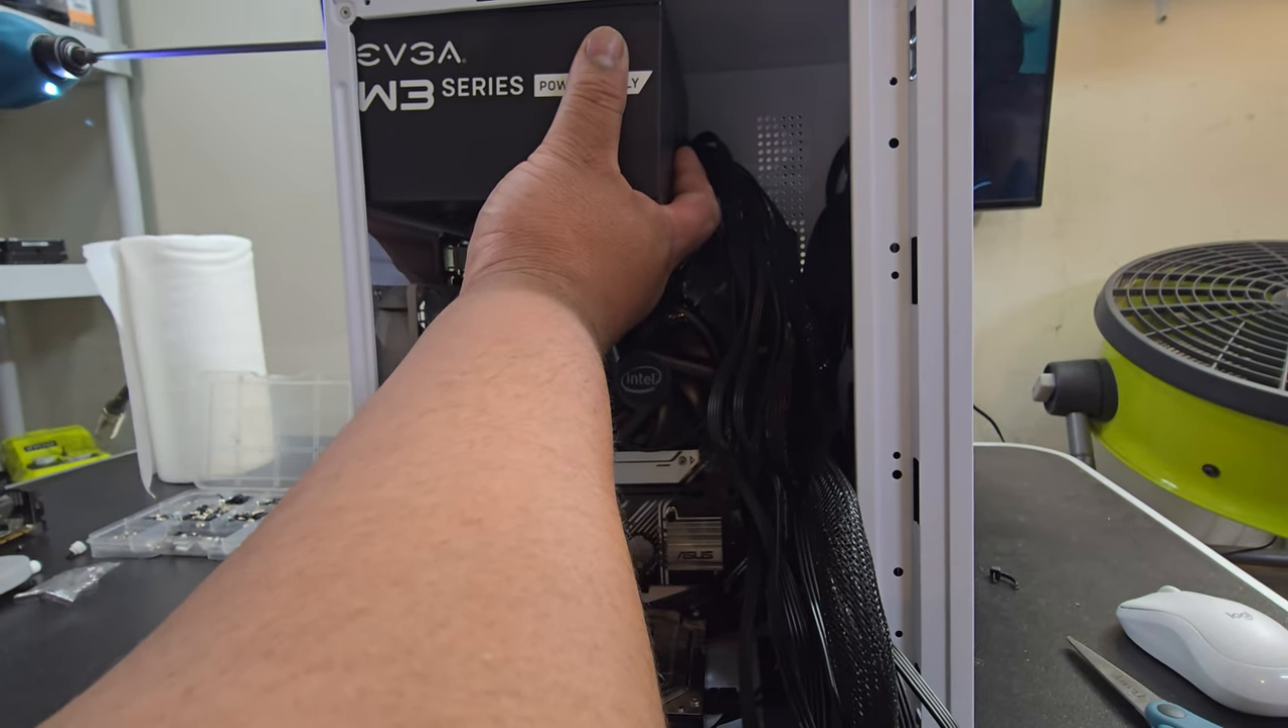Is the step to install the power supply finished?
No.